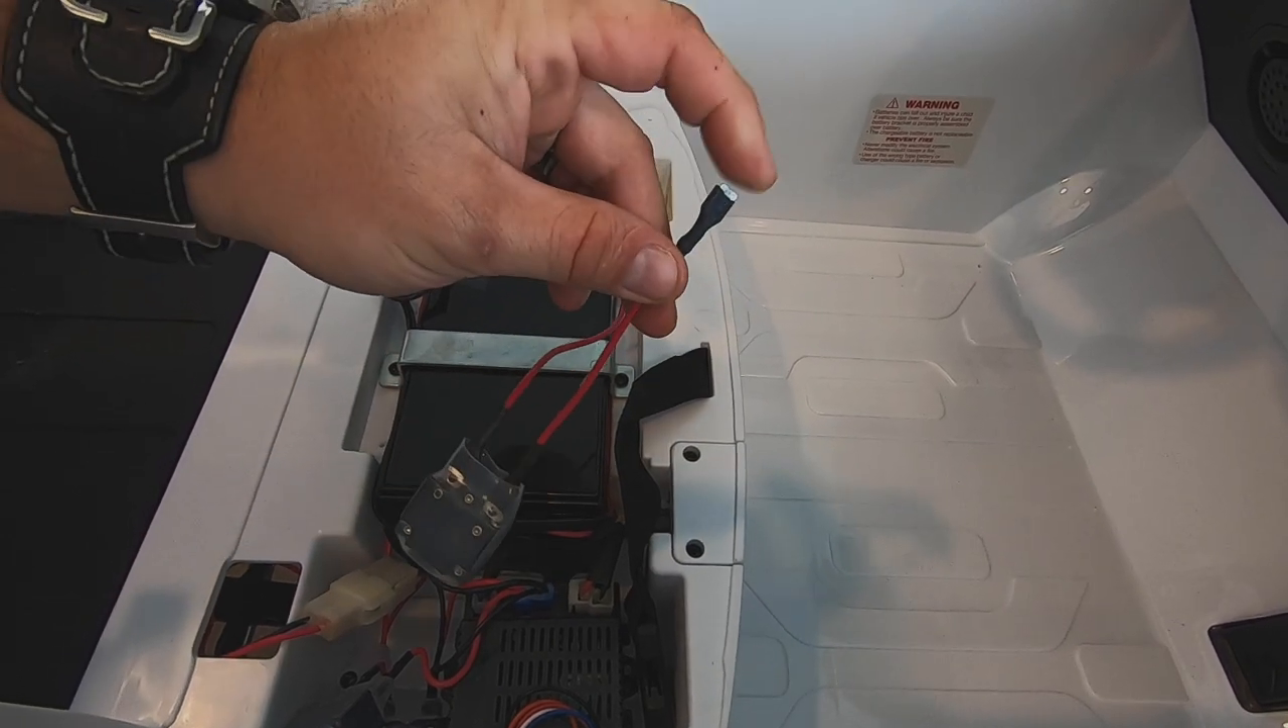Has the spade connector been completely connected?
No.